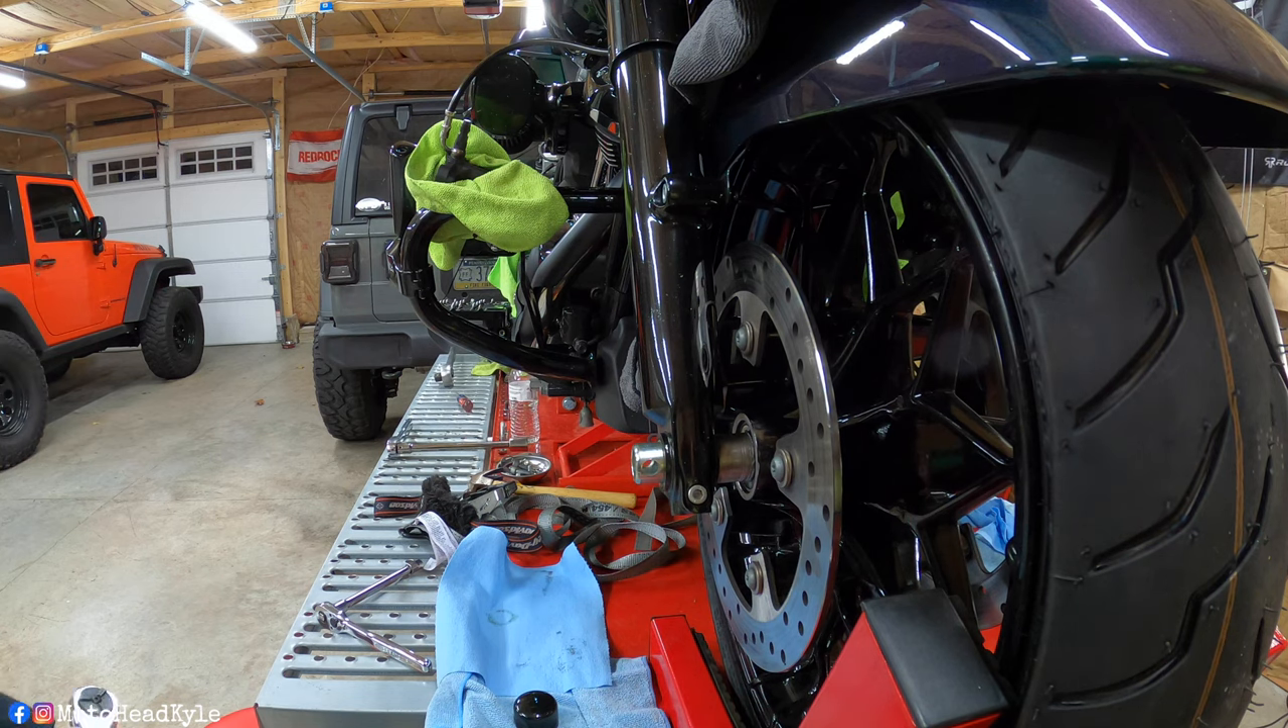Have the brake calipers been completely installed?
No.